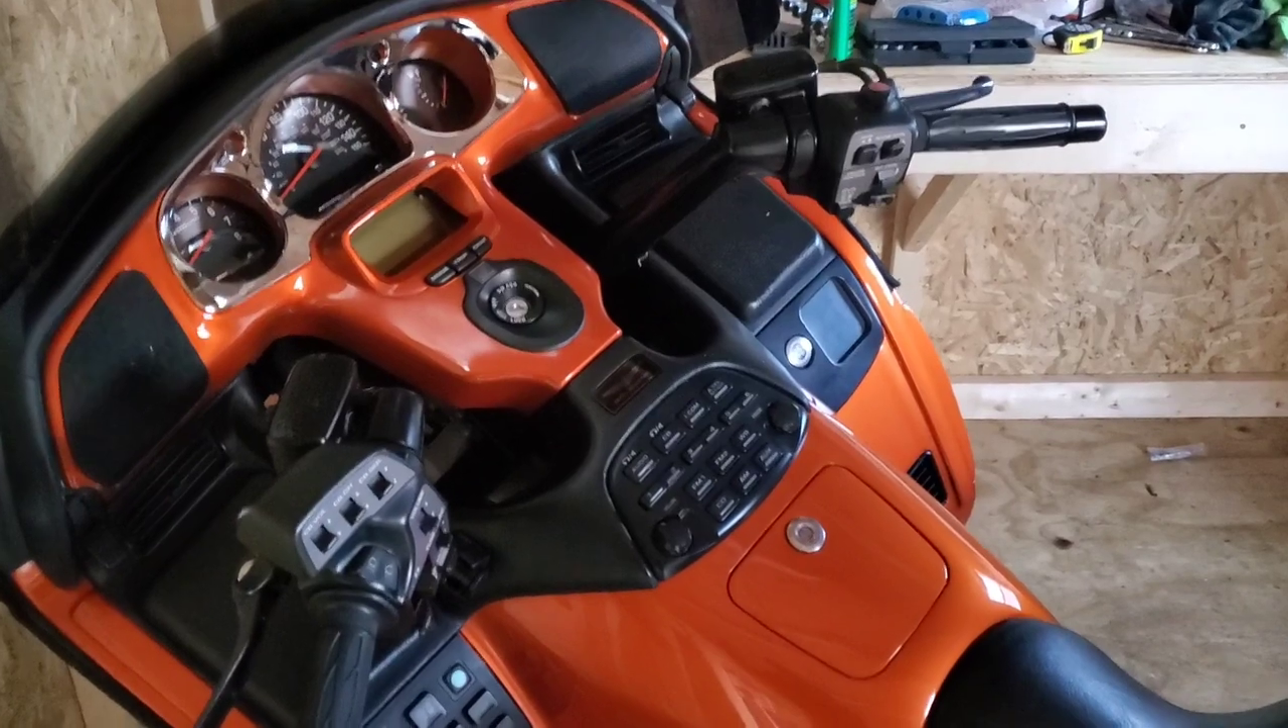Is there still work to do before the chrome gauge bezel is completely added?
No.